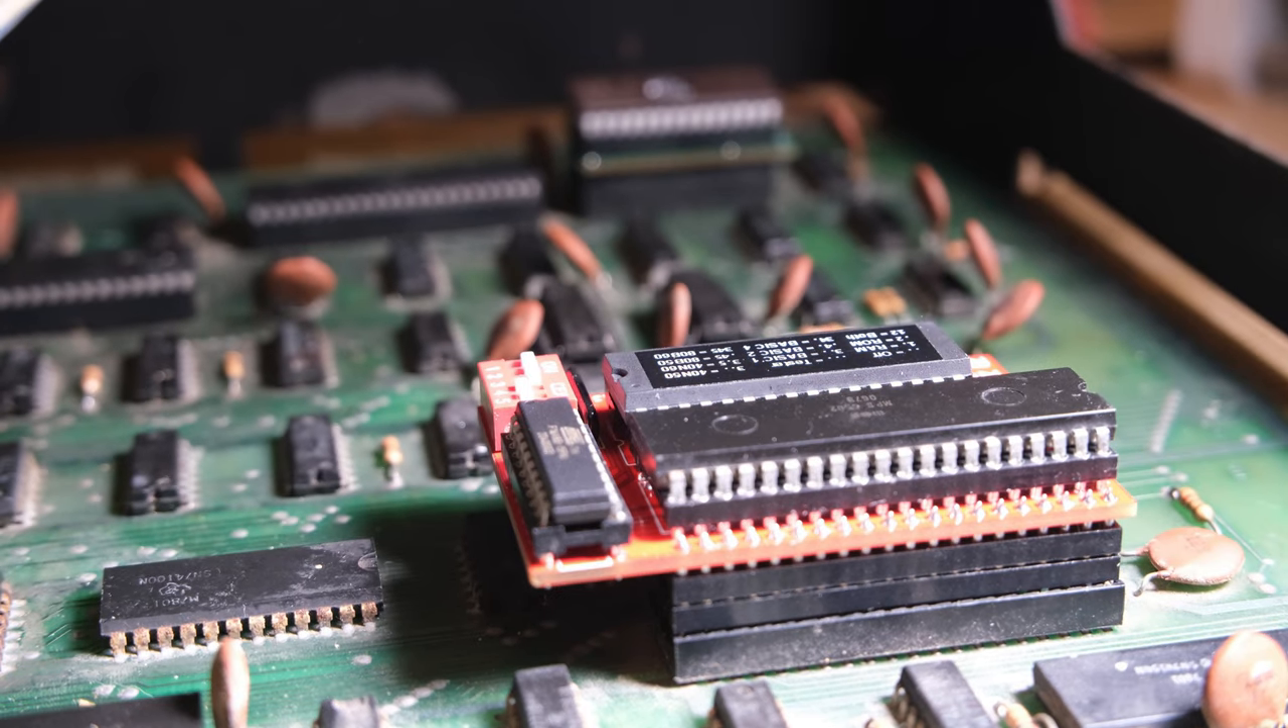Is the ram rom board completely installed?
Yes.